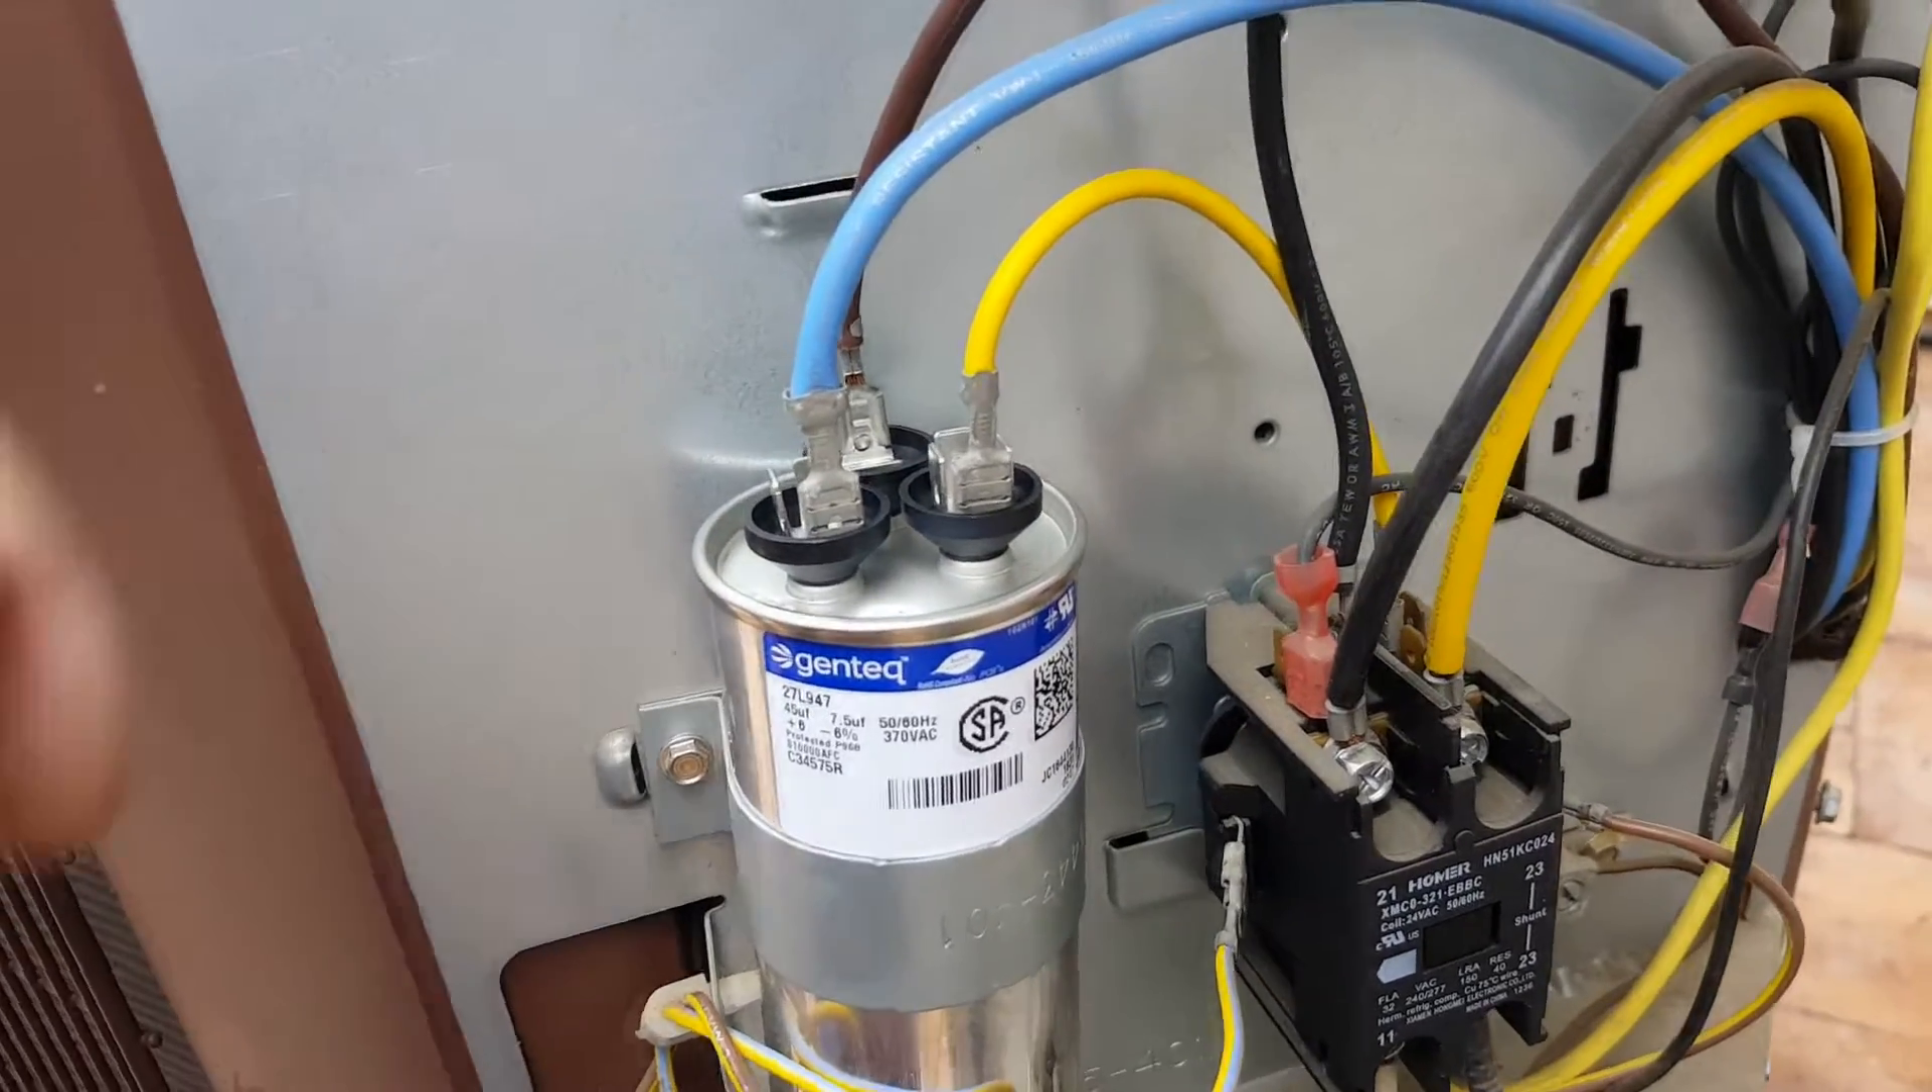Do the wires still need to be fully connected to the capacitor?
No.